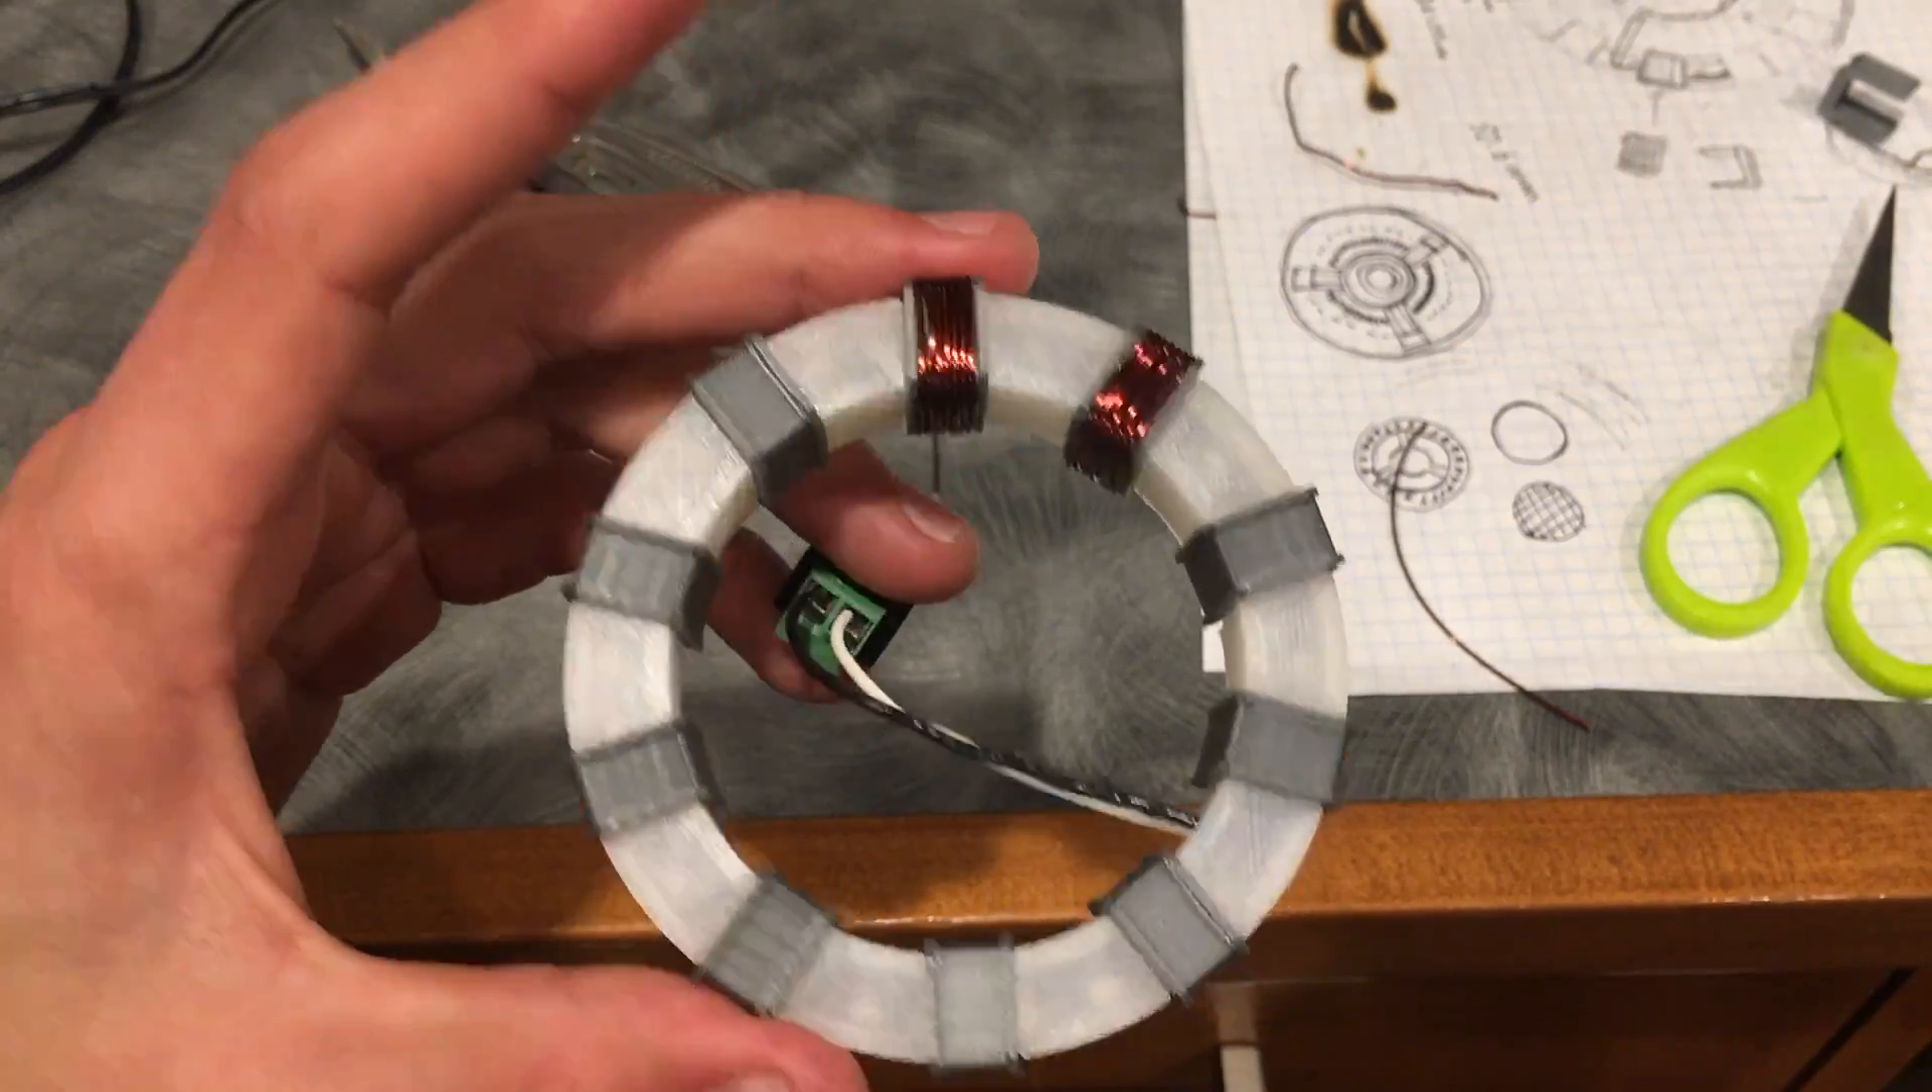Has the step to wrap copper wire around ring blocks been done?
No.